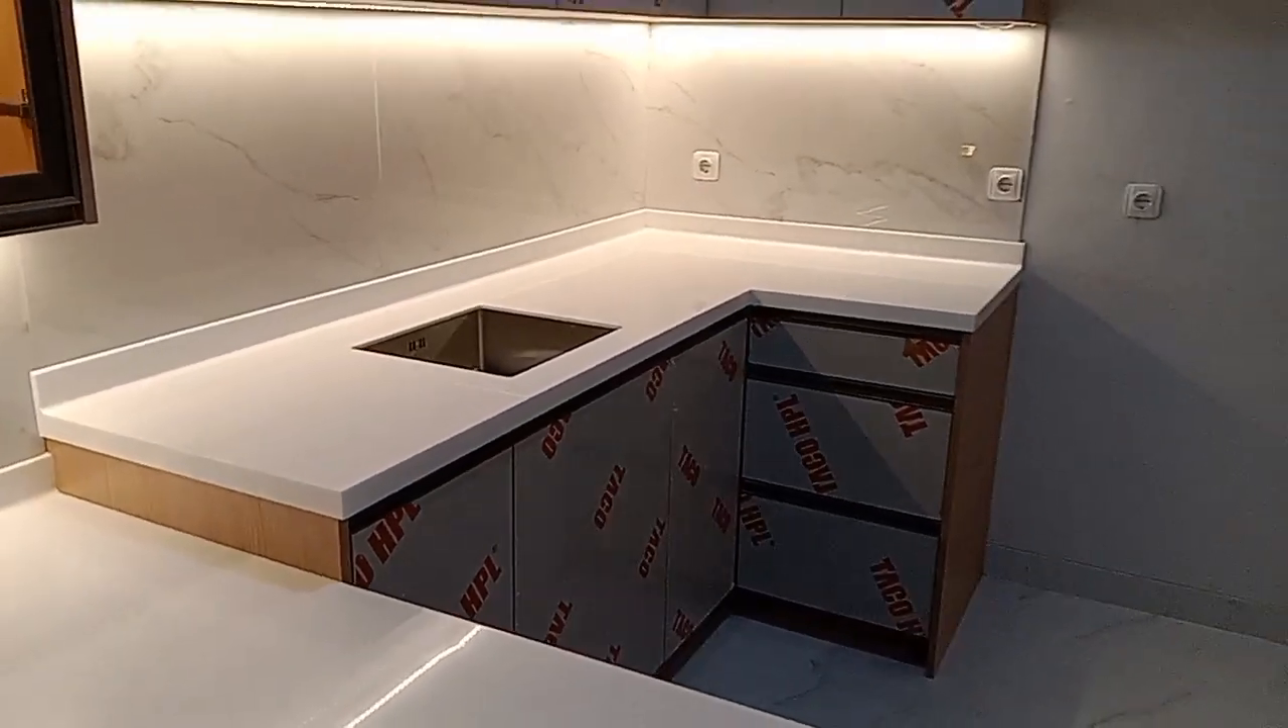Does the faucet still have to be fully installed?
Yes.